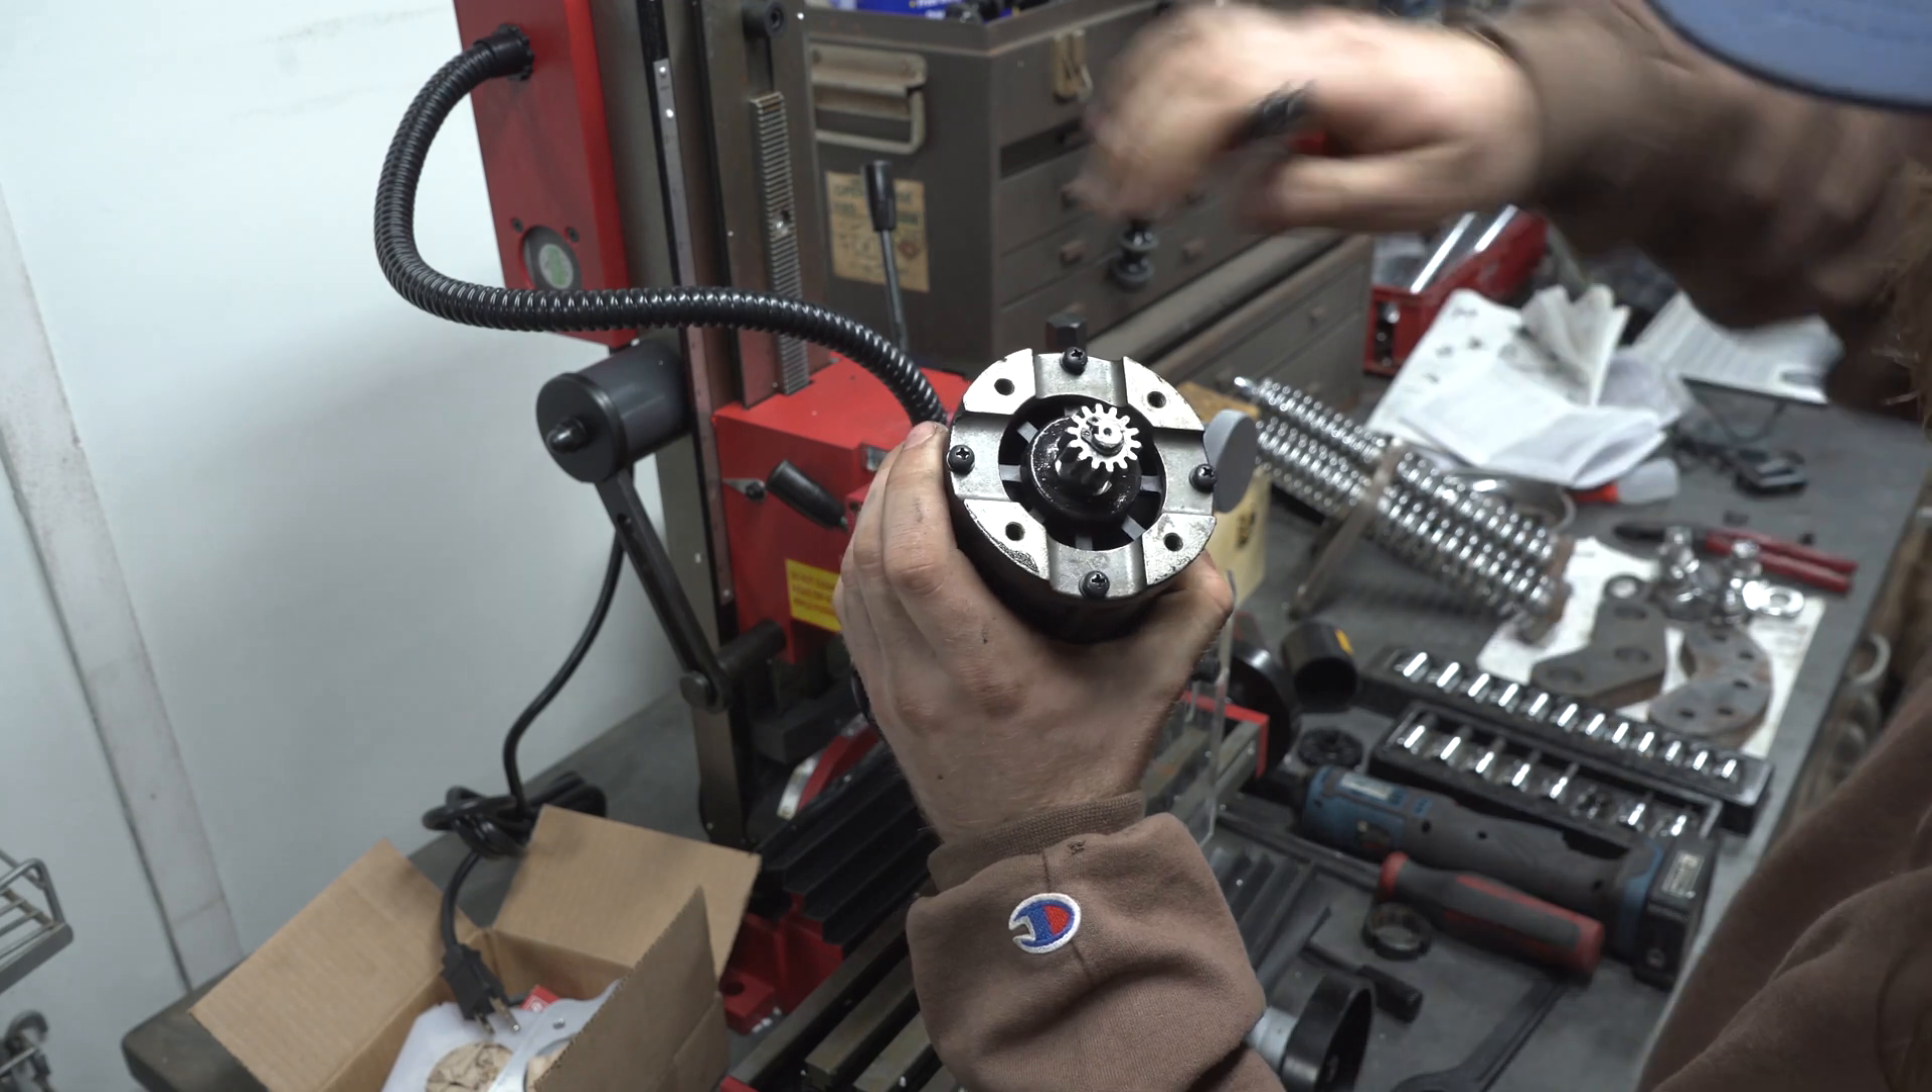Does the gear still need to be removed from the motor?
Yes.